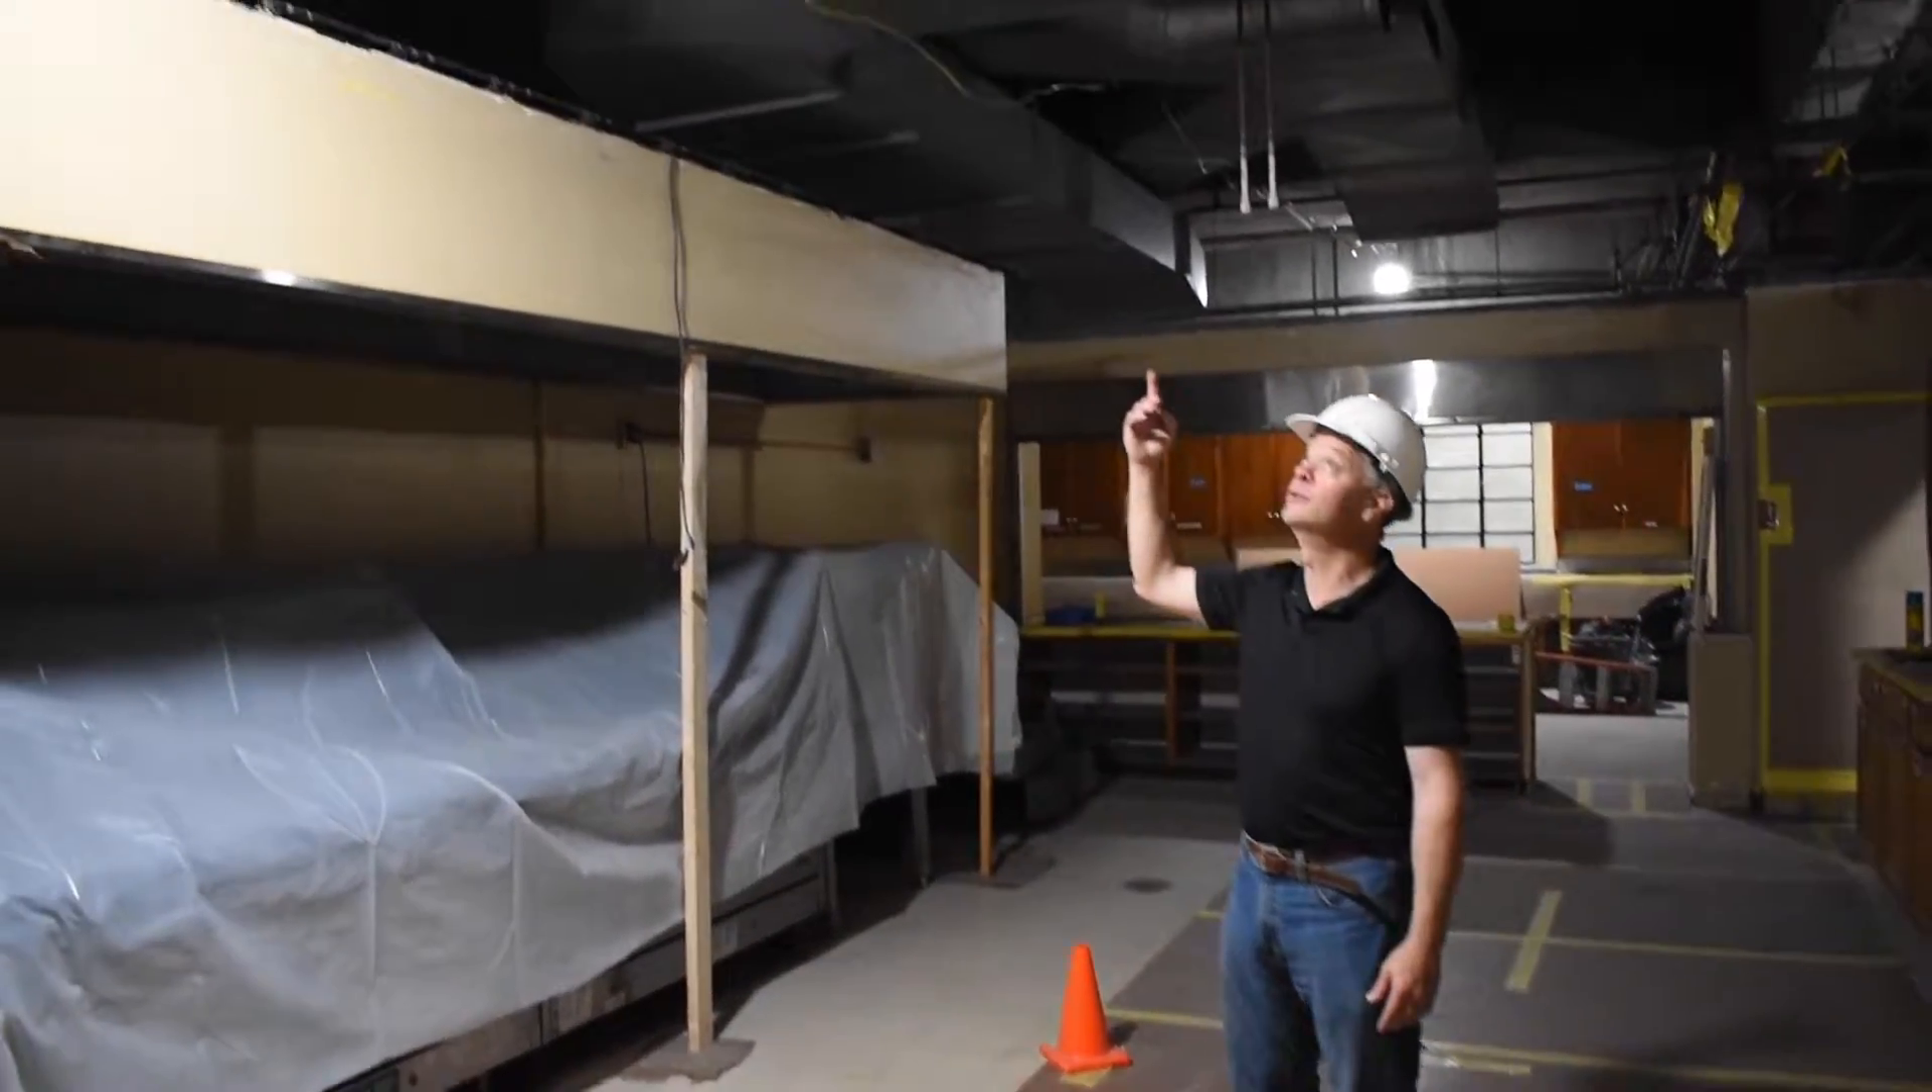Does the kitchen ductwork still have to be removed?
Yes.